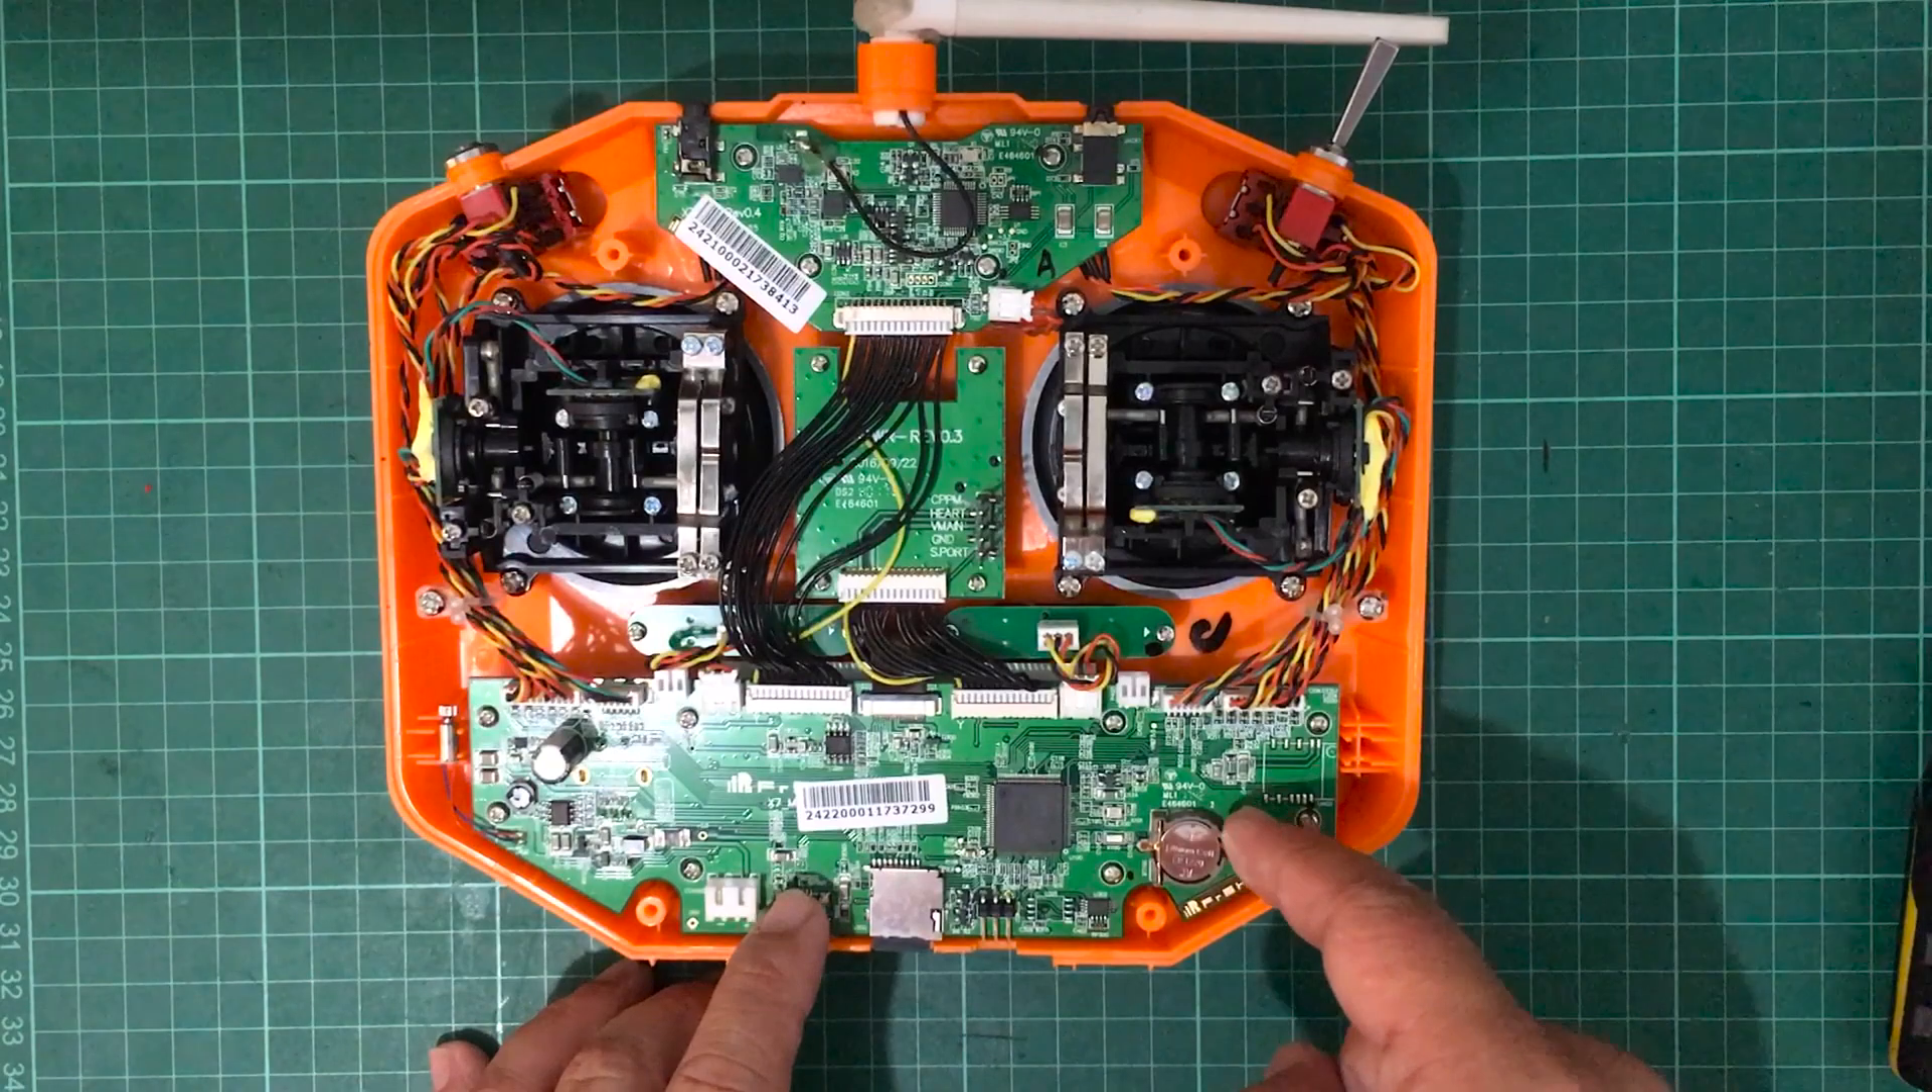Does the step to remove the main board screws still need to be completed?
Yes.